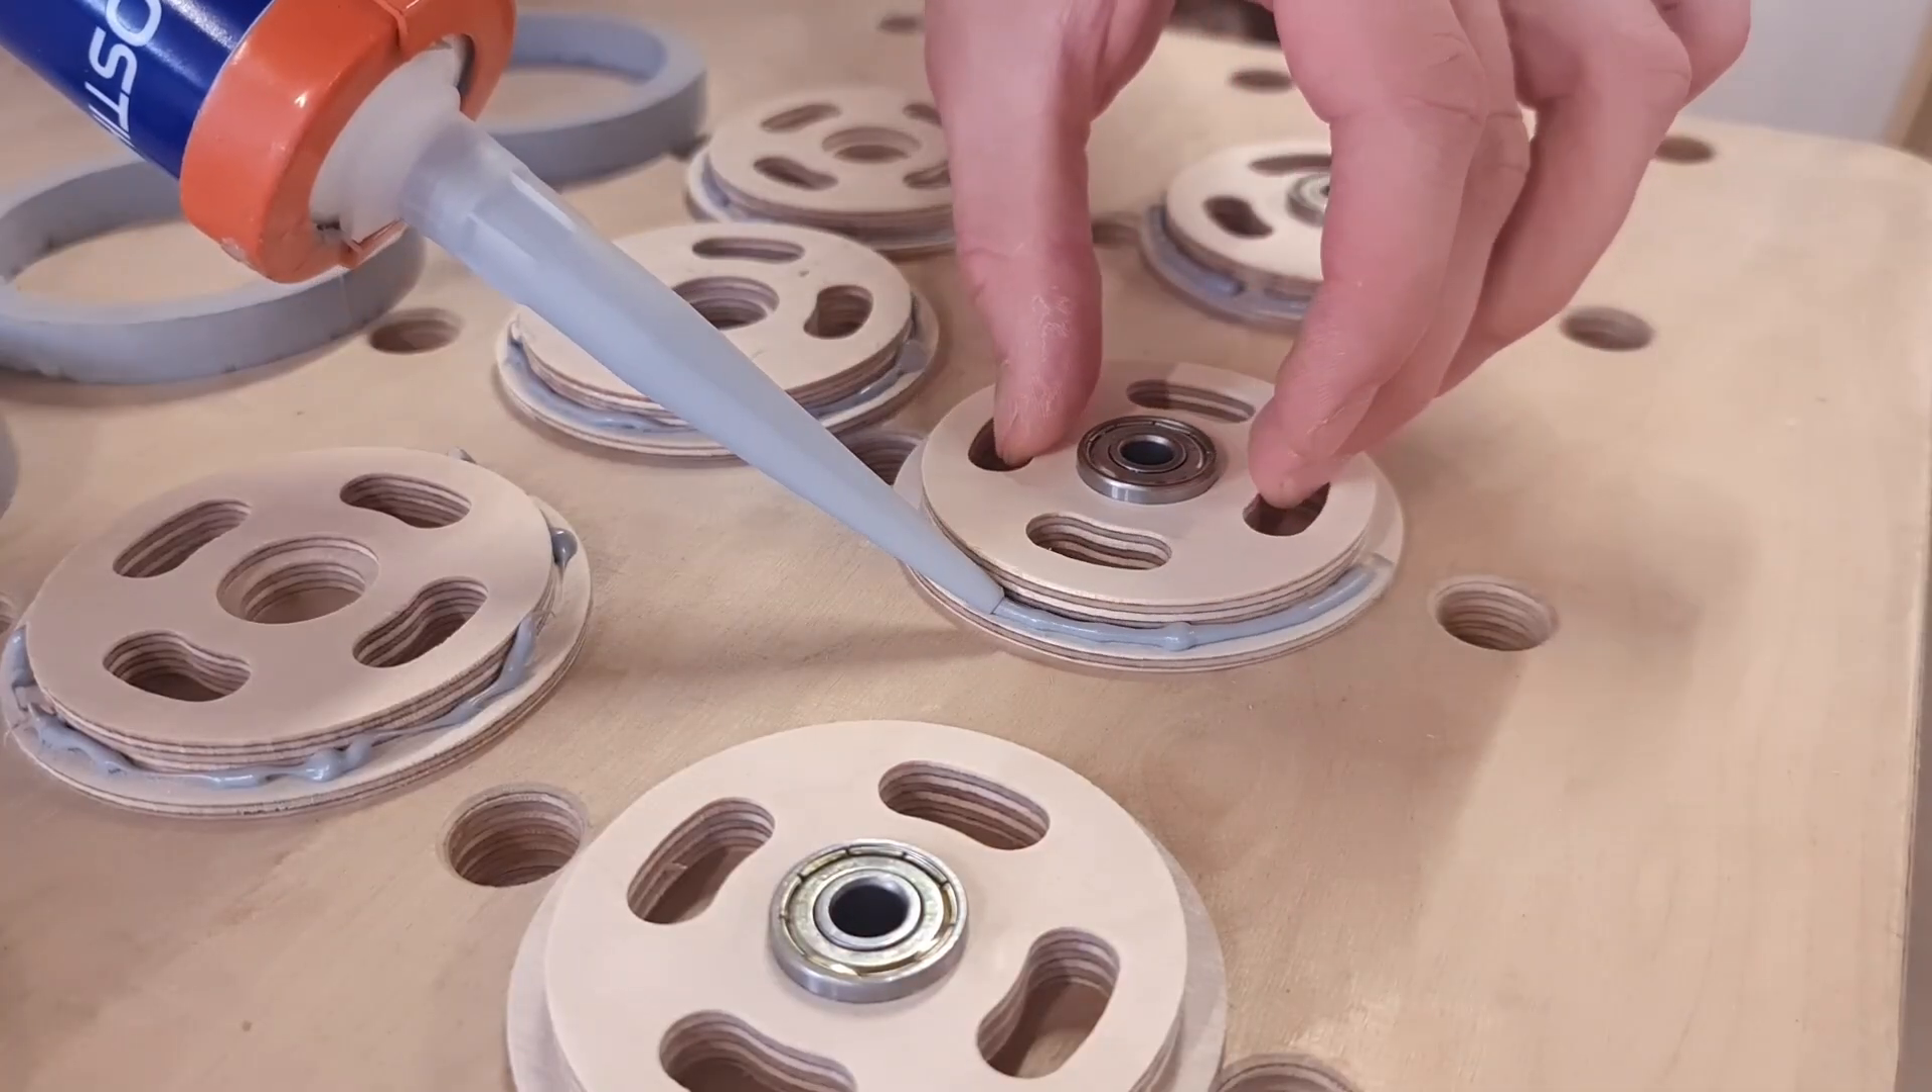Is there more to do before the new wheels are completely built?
Yes.